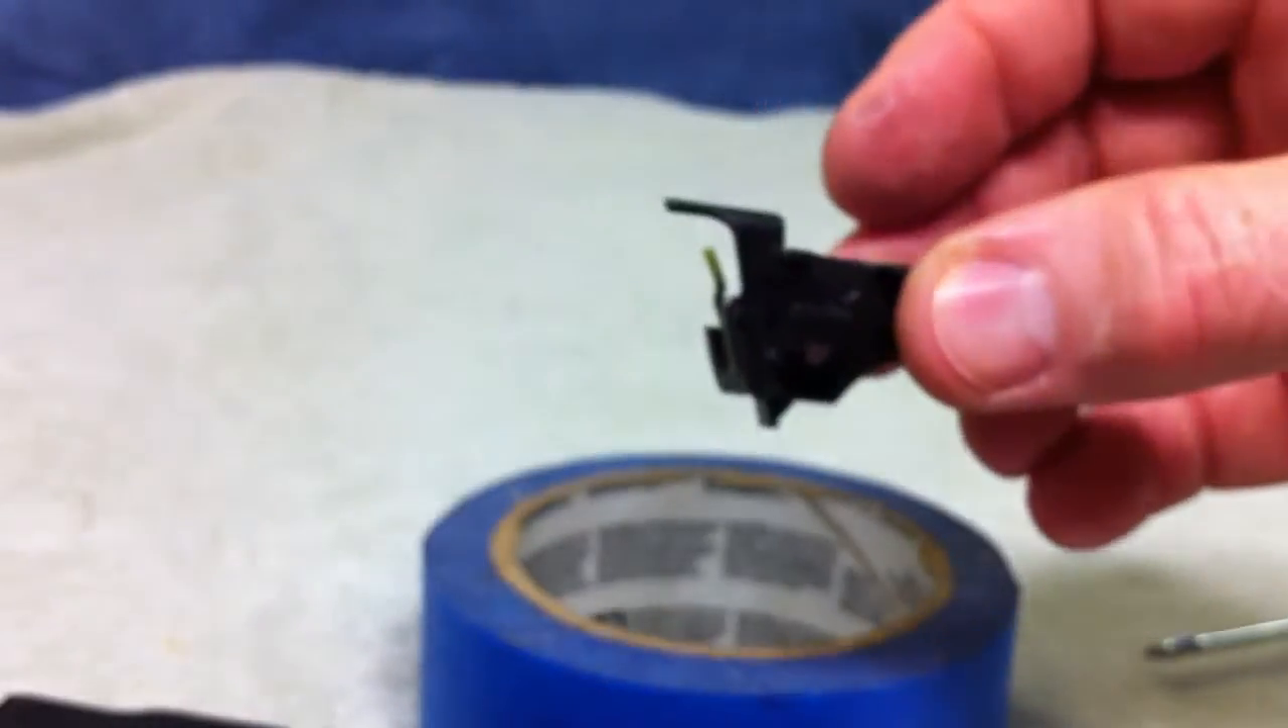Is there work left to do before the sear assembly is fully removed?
No.